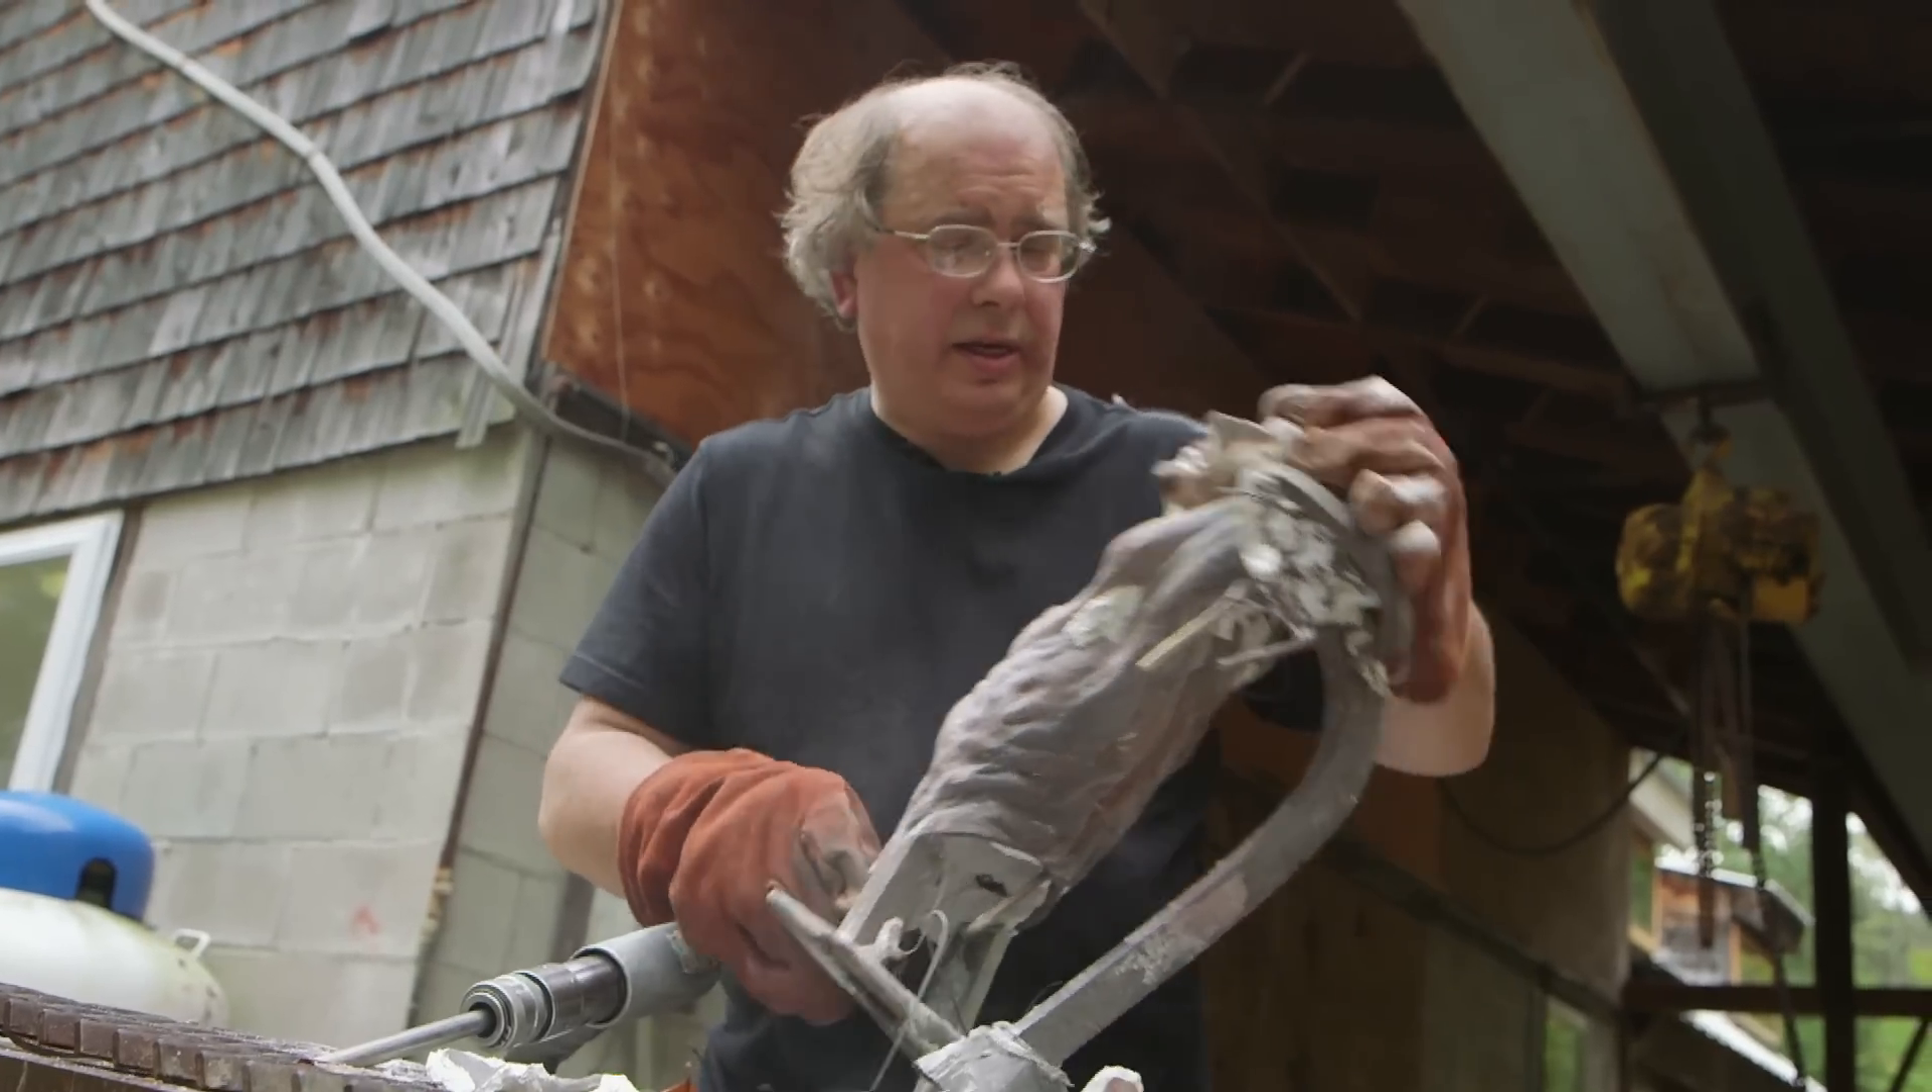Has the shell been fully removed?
No.